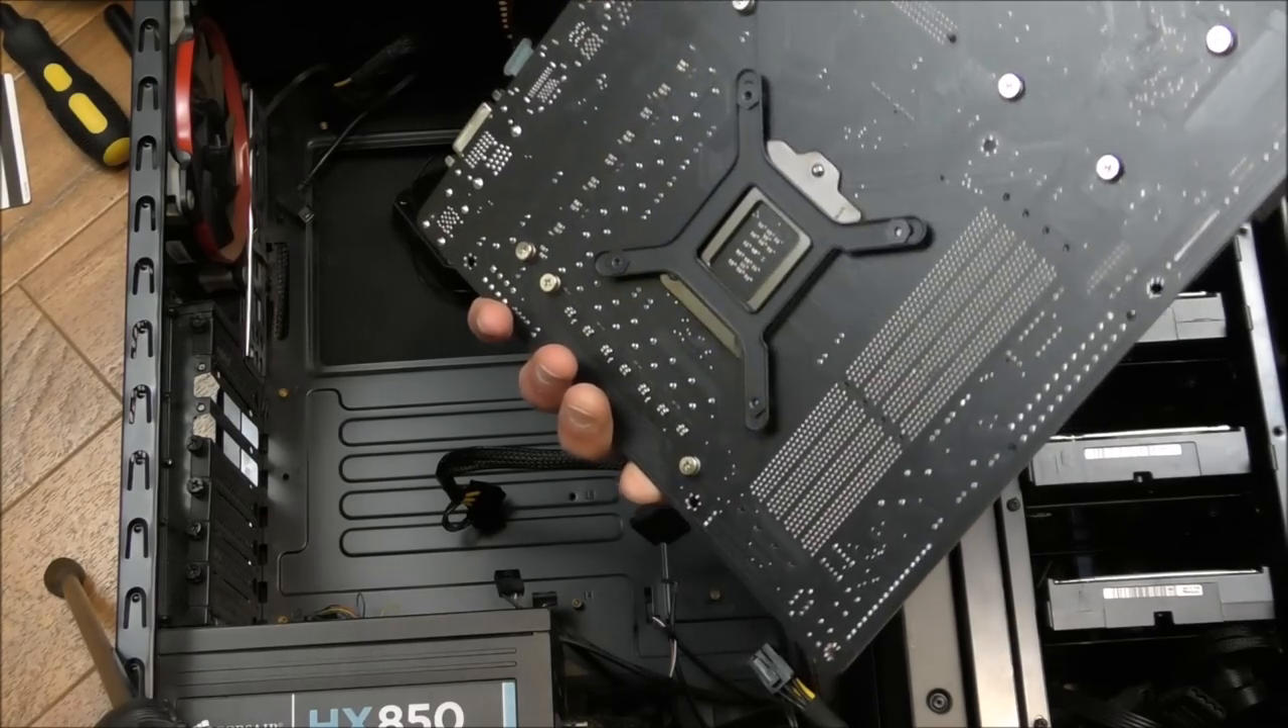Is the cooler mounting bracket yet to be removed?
Yes.